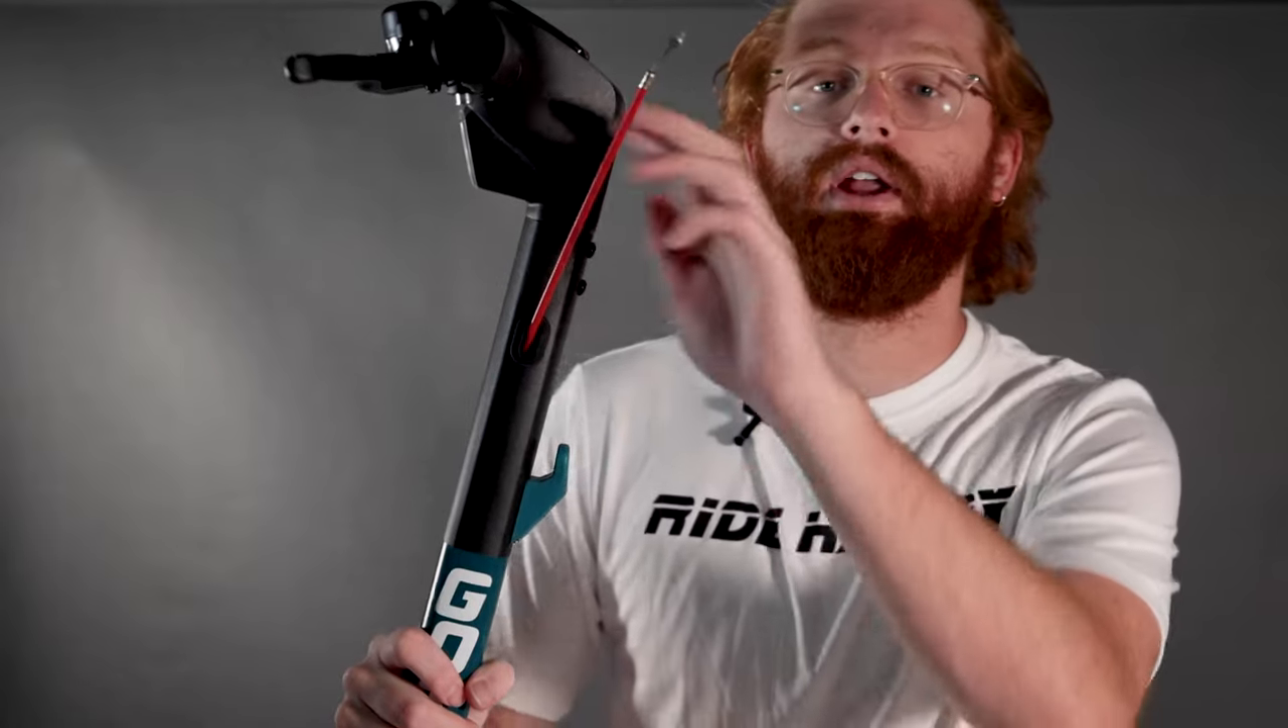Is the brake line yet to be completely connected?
Yes.